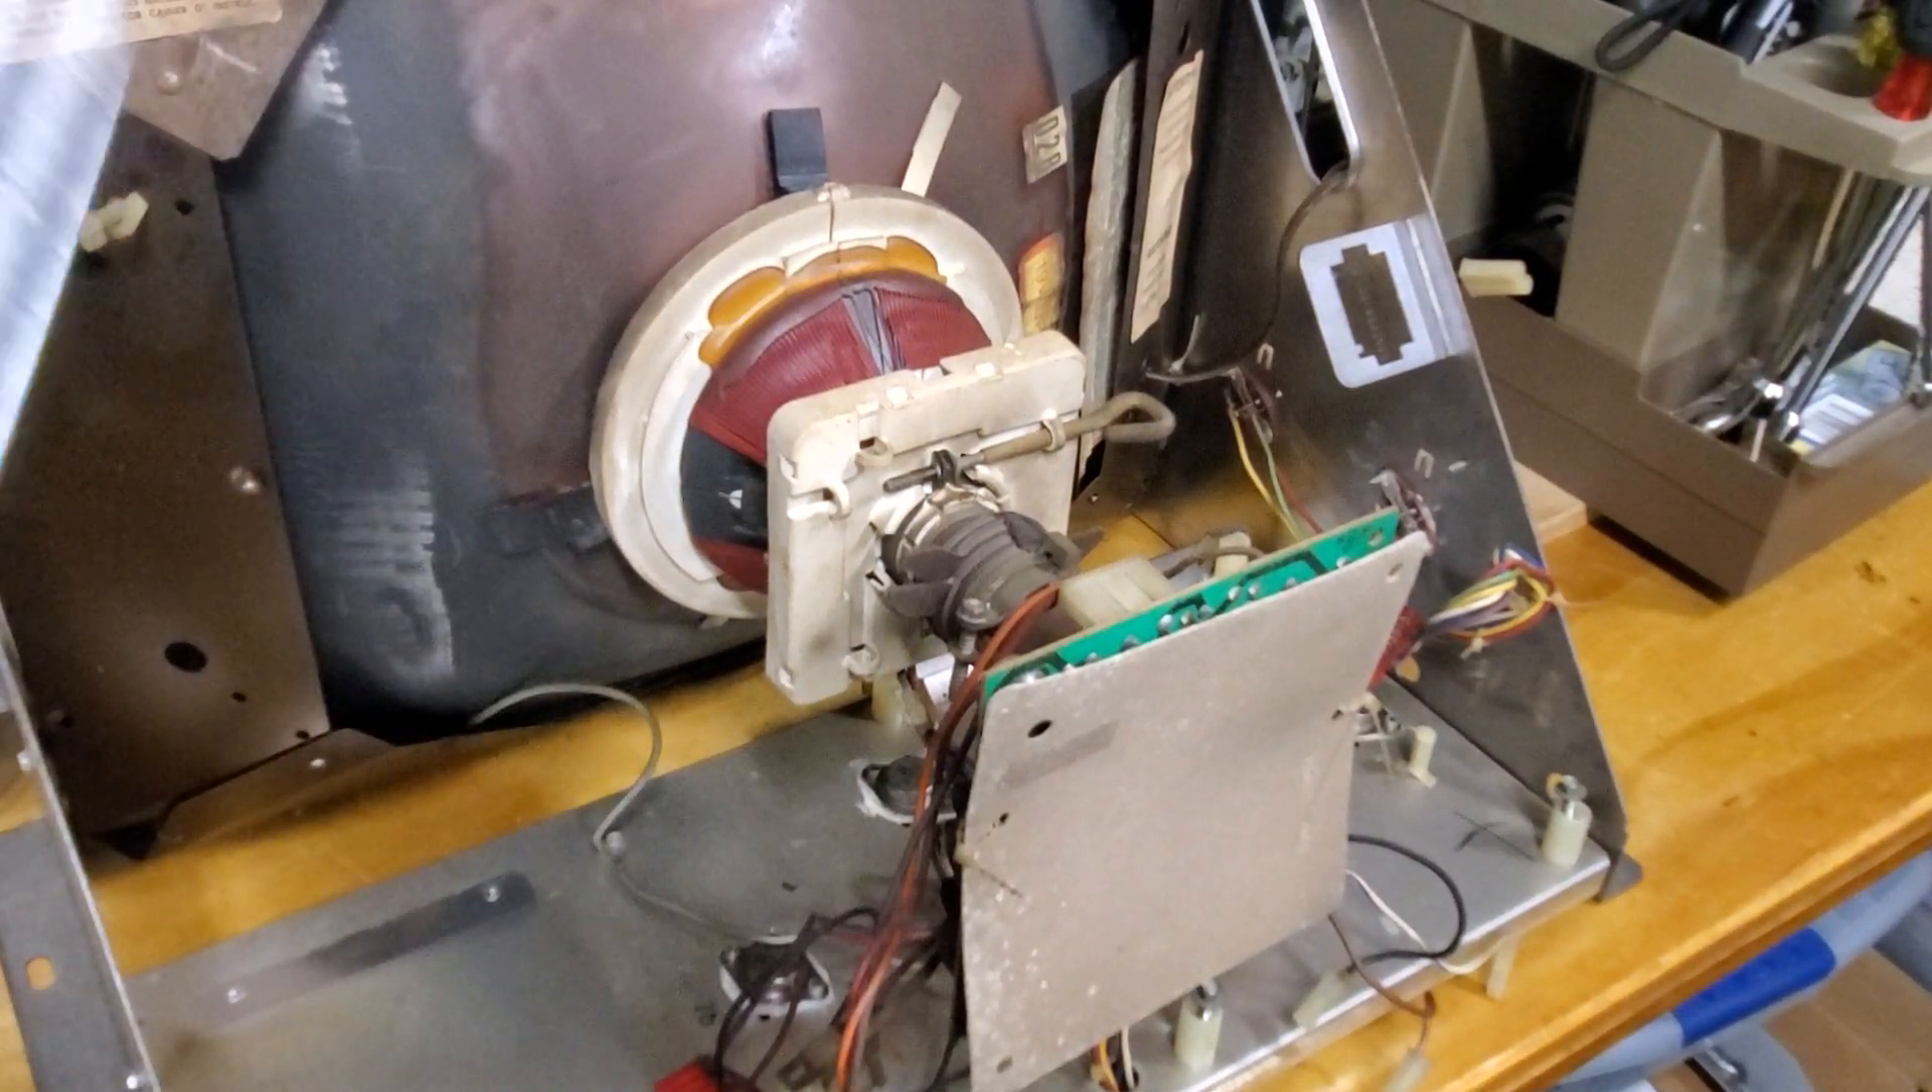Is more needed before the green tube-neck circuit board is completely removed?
Yes.